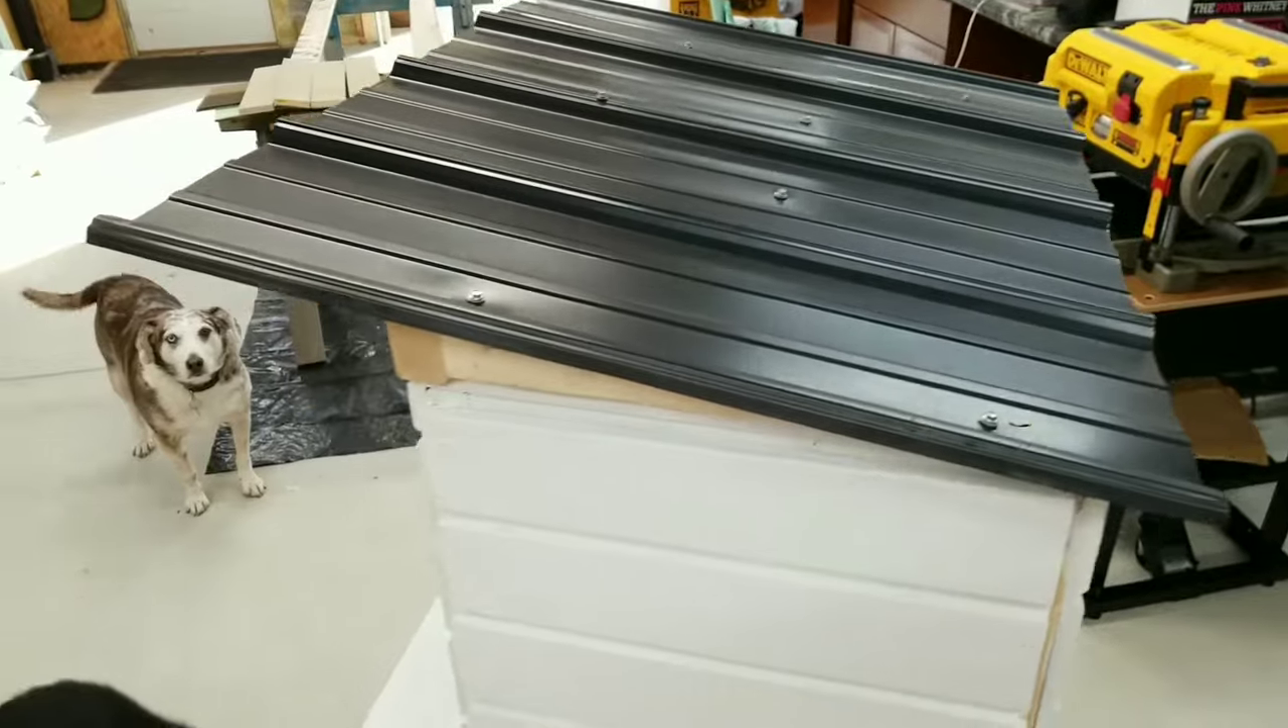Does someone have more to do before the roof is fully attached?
No.